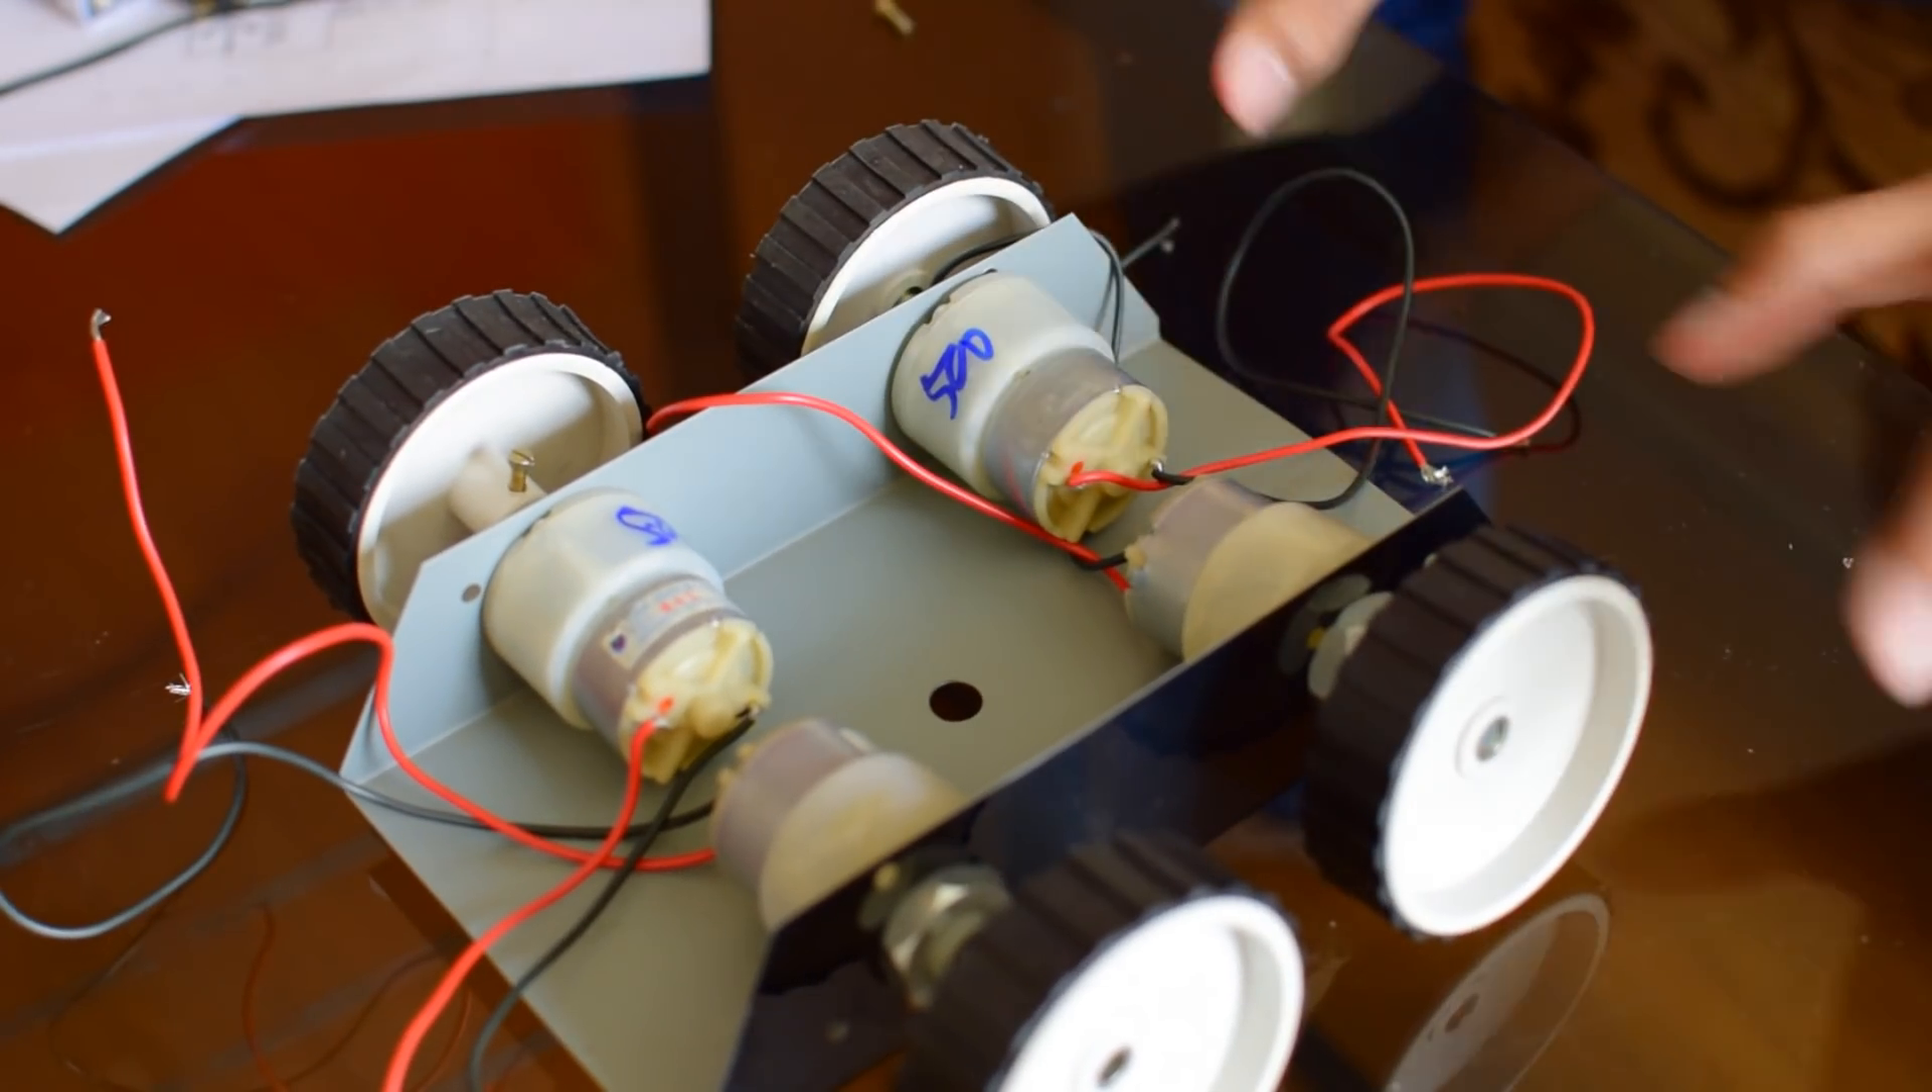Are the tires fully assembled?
Yes.